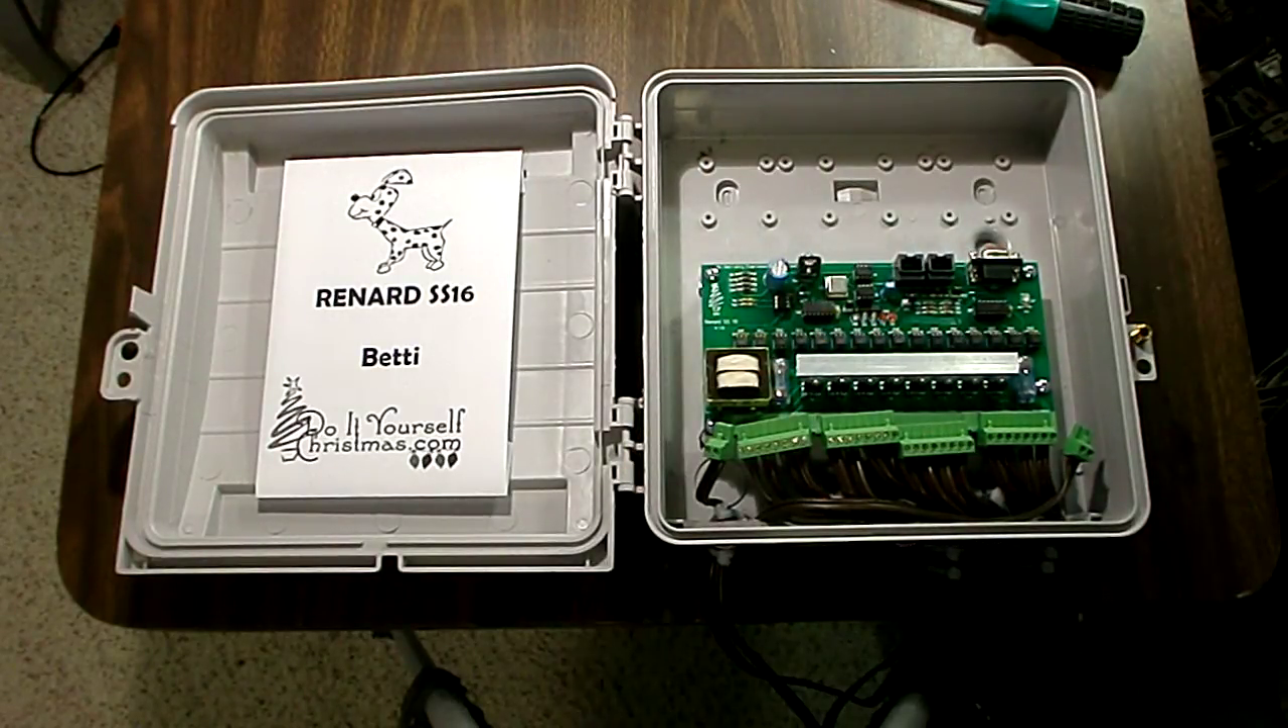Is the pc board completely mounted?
Yes.